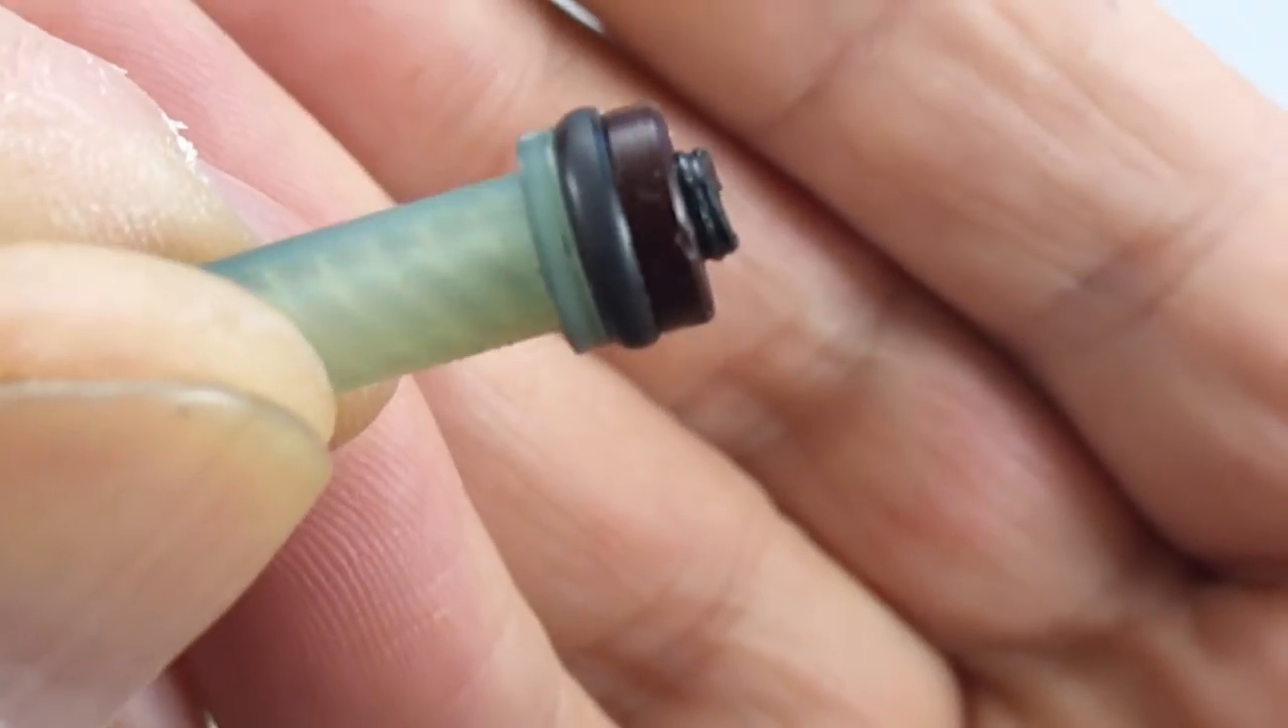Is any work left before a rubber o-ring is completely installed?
No.